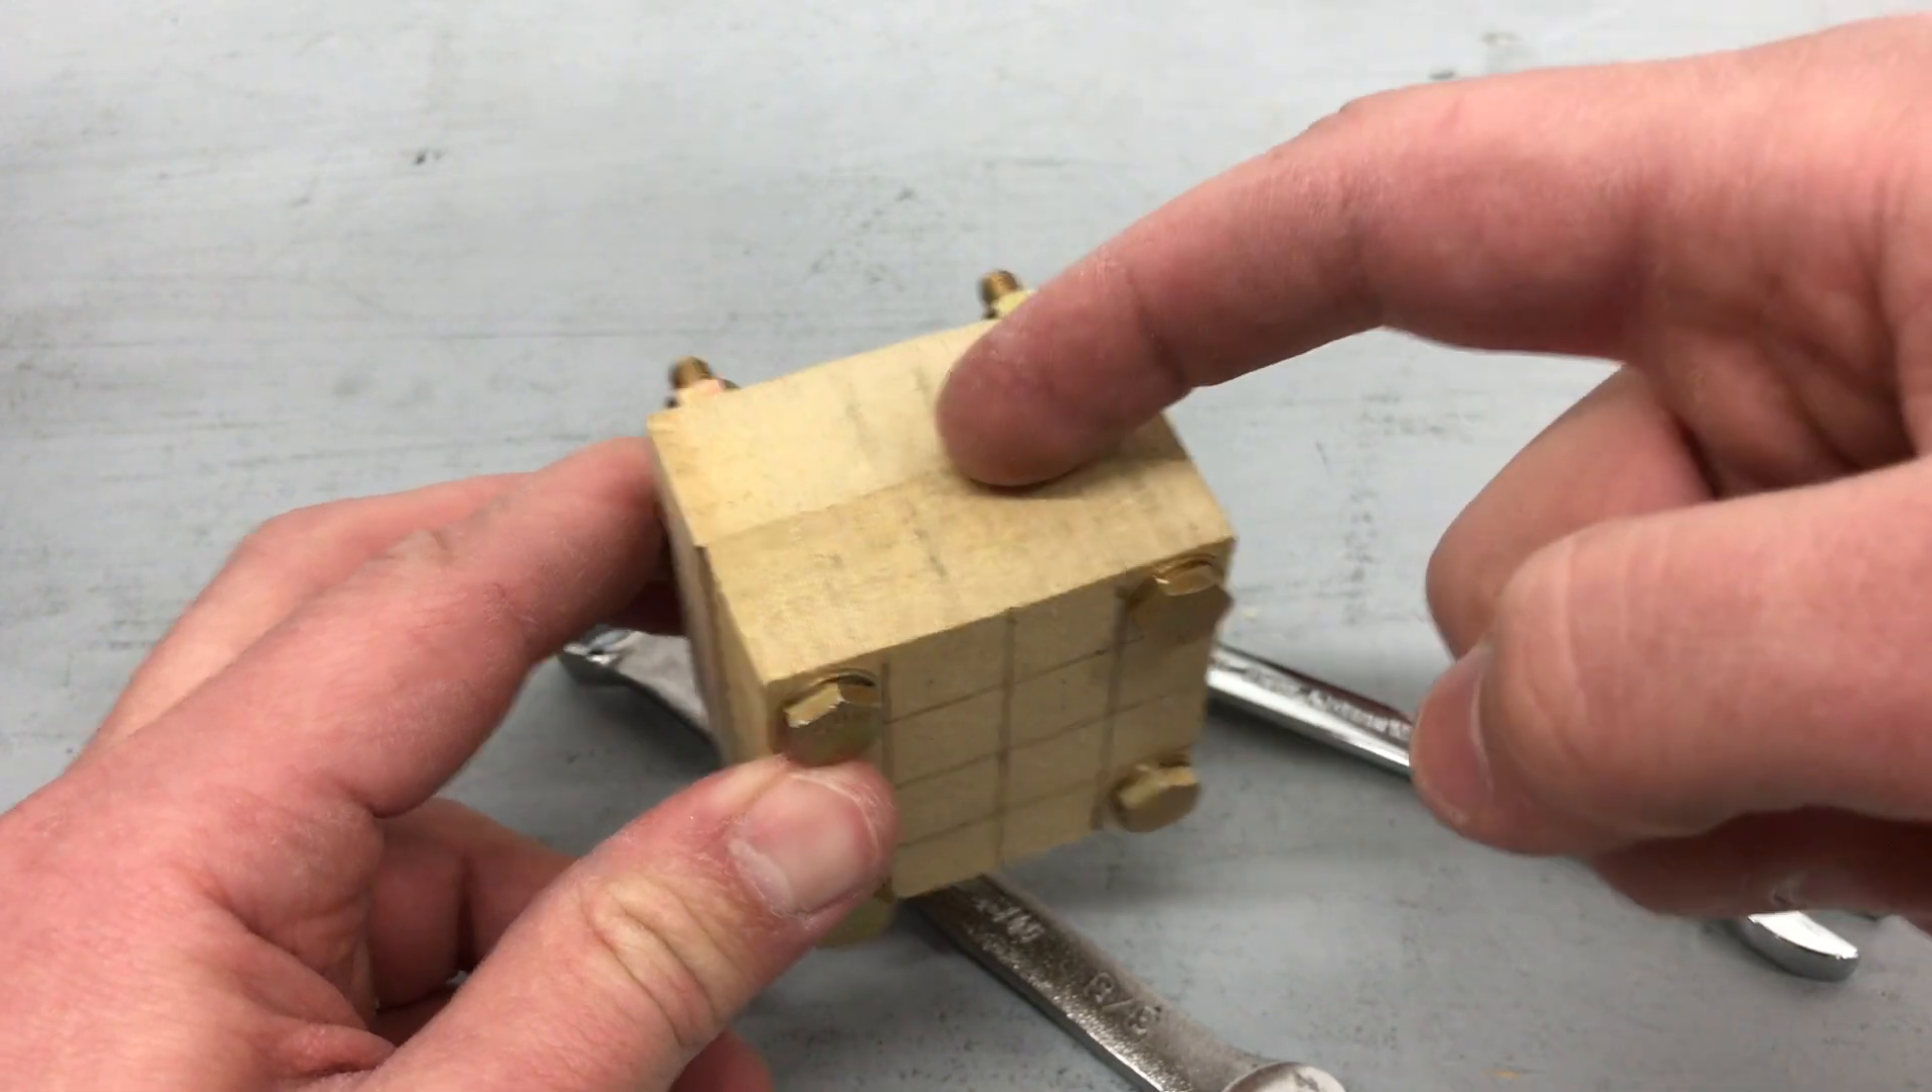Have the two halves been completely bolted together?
Yes.